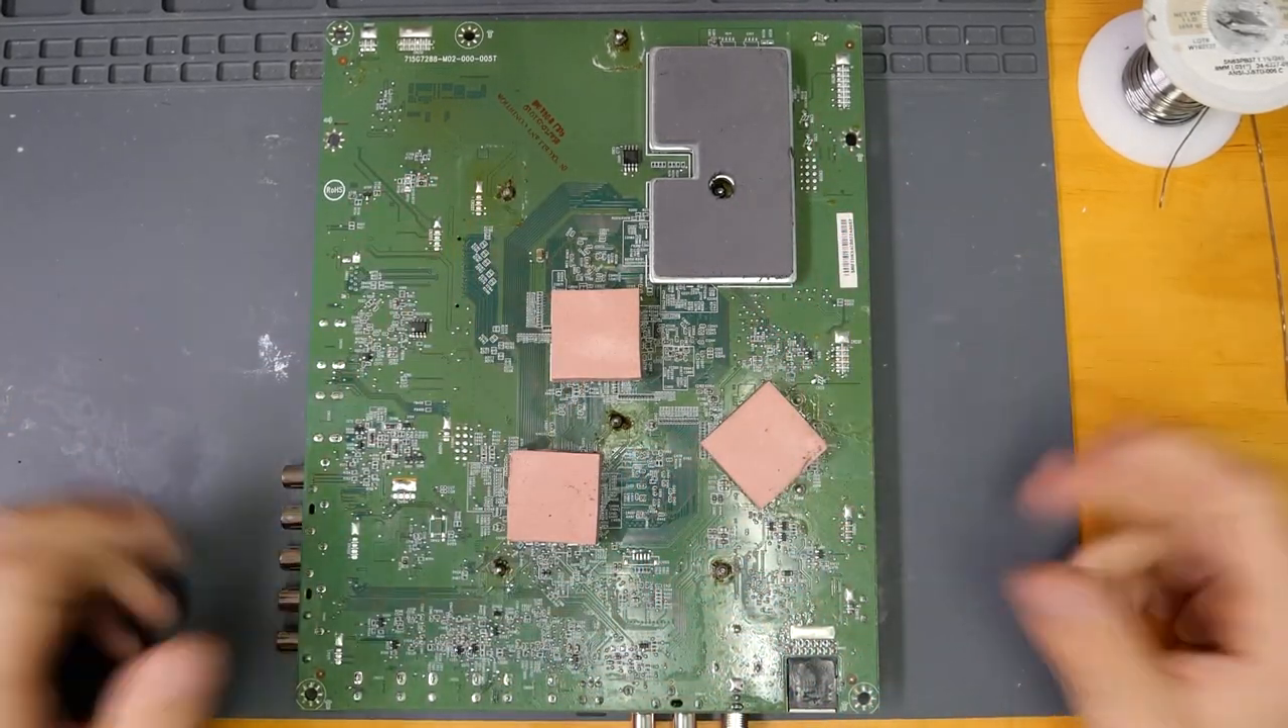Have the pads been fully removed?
No.